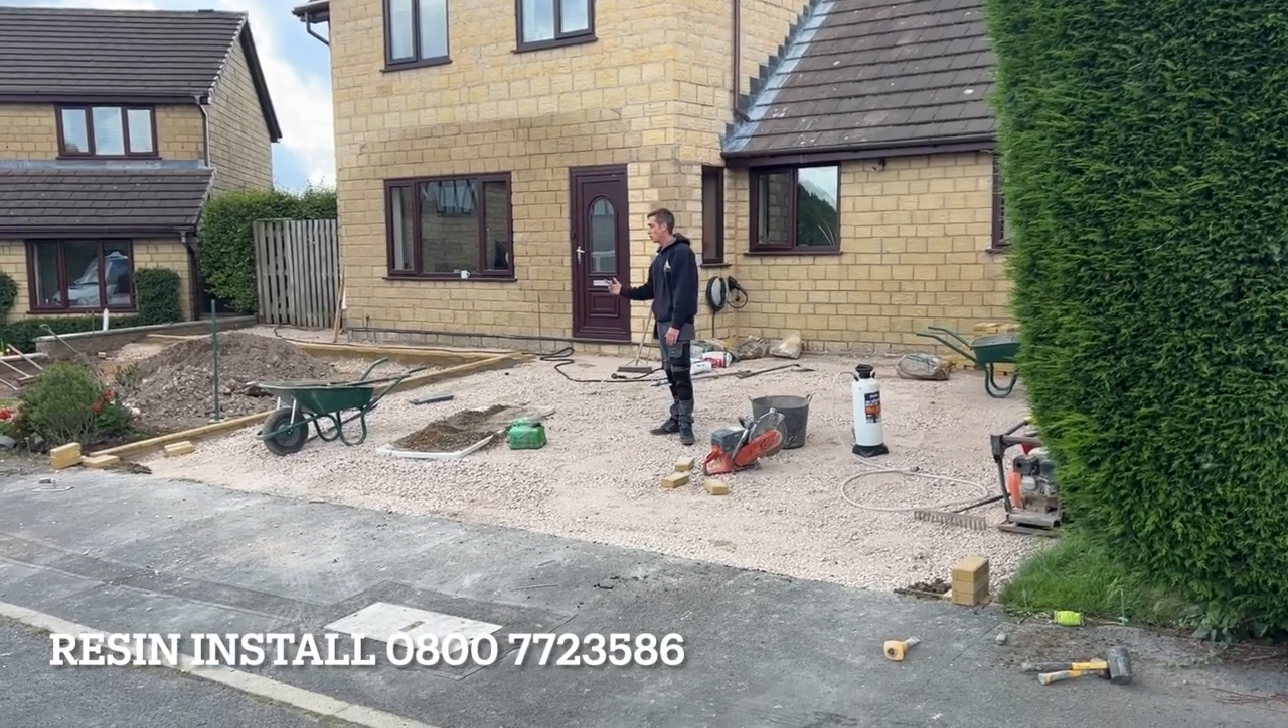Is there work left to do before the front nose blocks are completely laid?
Yes.